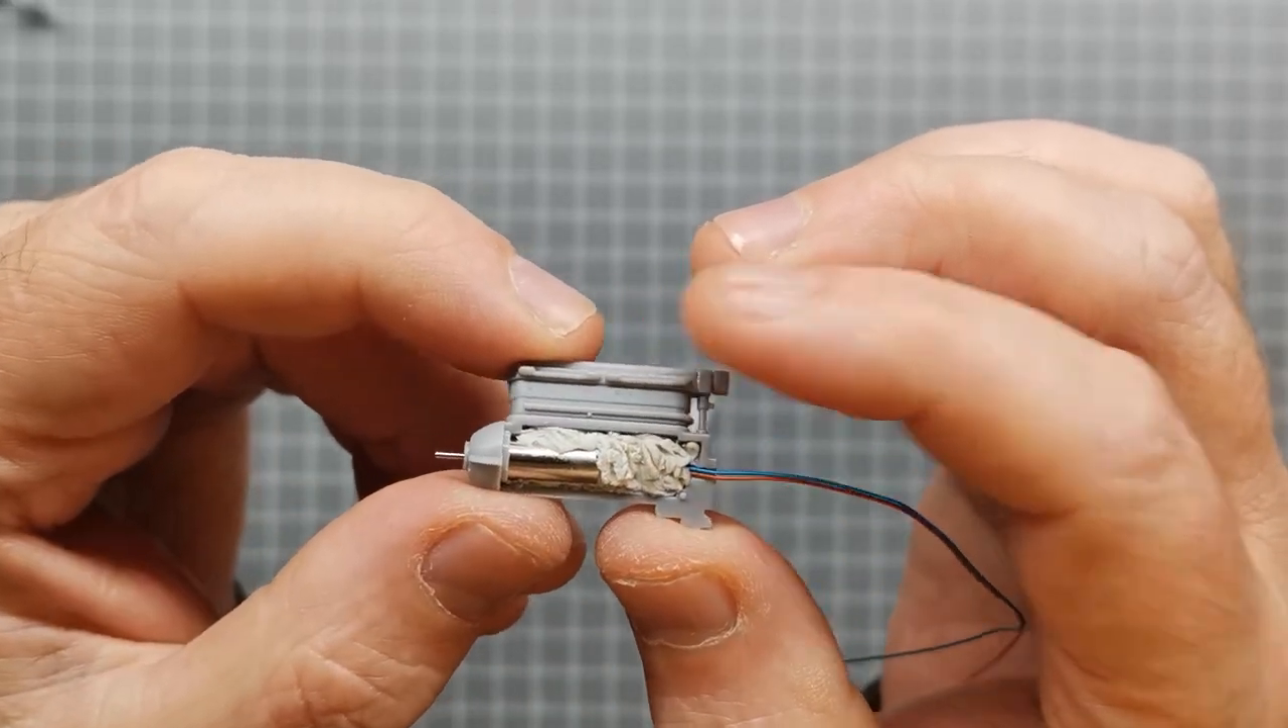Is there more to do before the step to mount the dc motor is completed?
No.